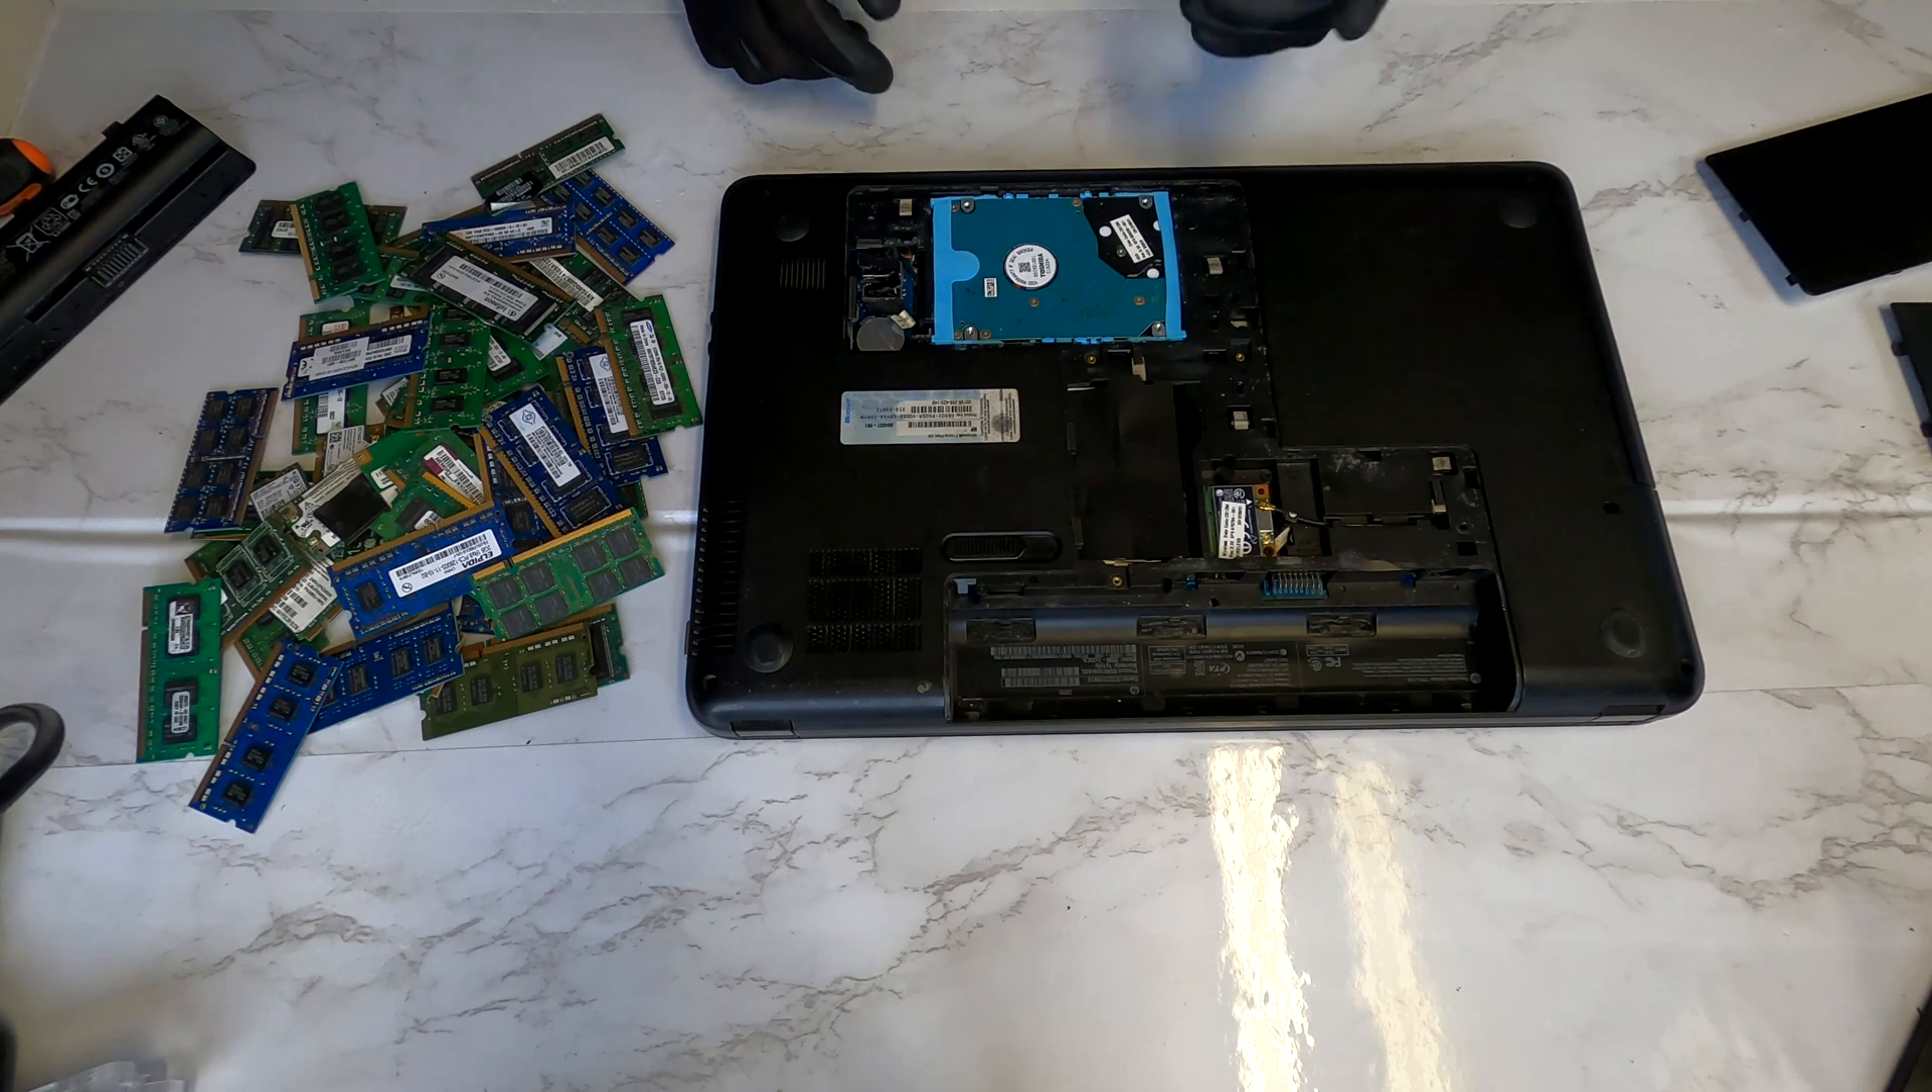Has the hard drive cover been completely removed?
Yes.